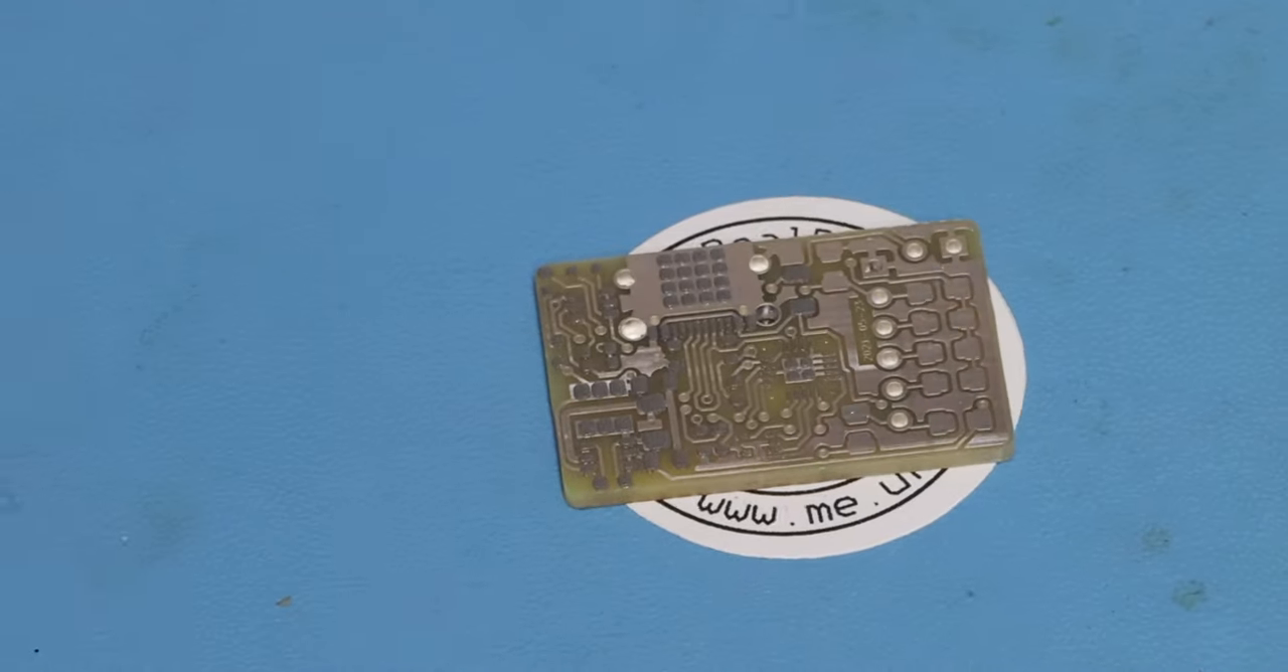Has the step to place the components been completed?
No.